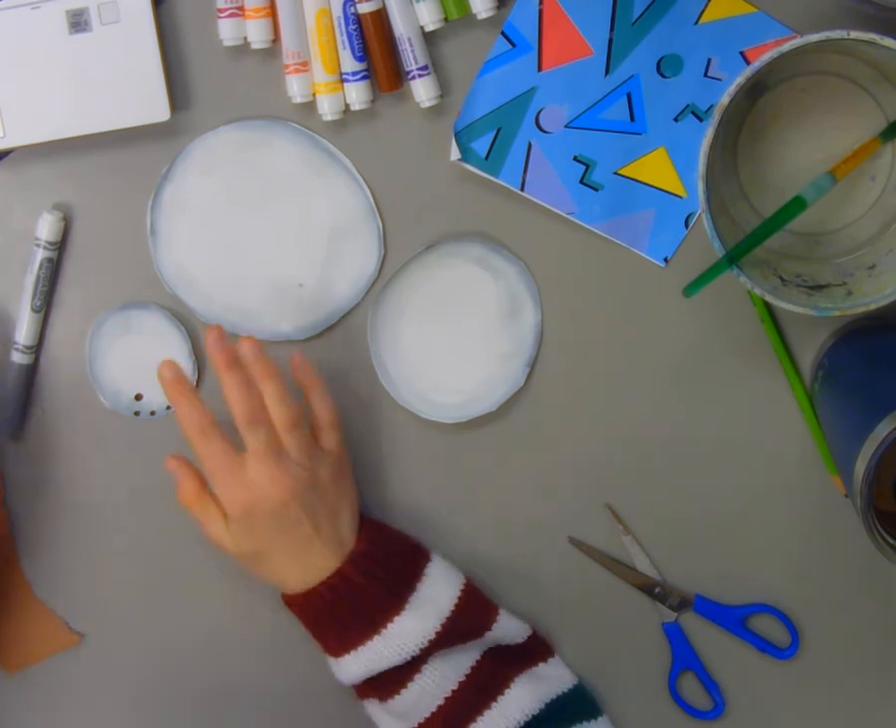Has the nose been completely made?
No.